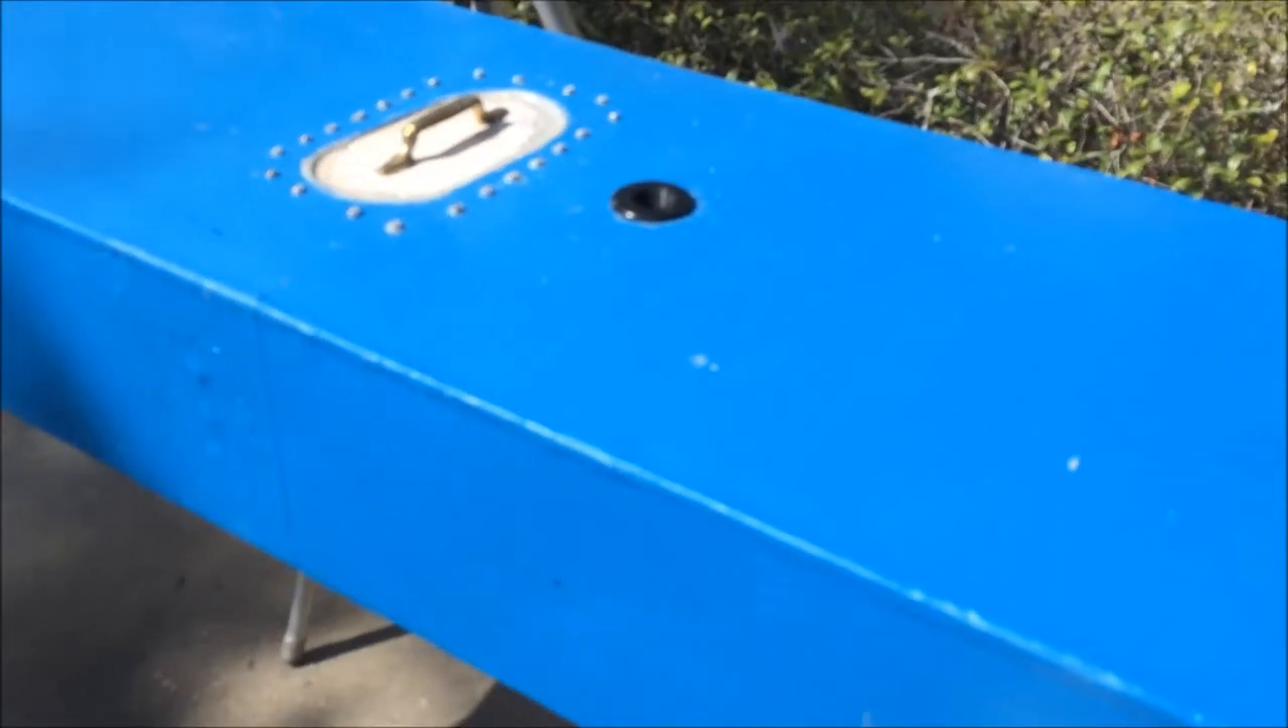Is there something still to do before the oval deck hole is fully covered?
No.